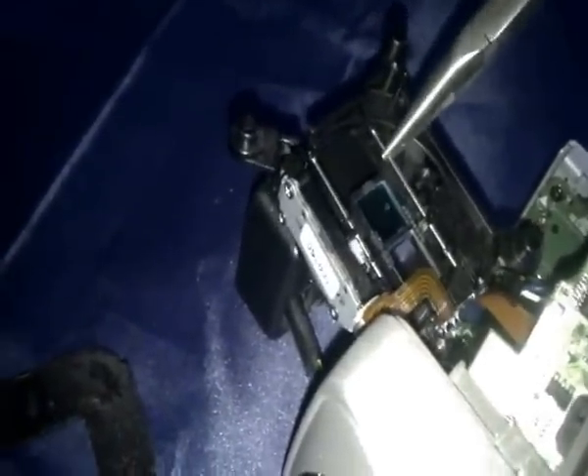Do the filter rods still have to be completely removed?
Yes.